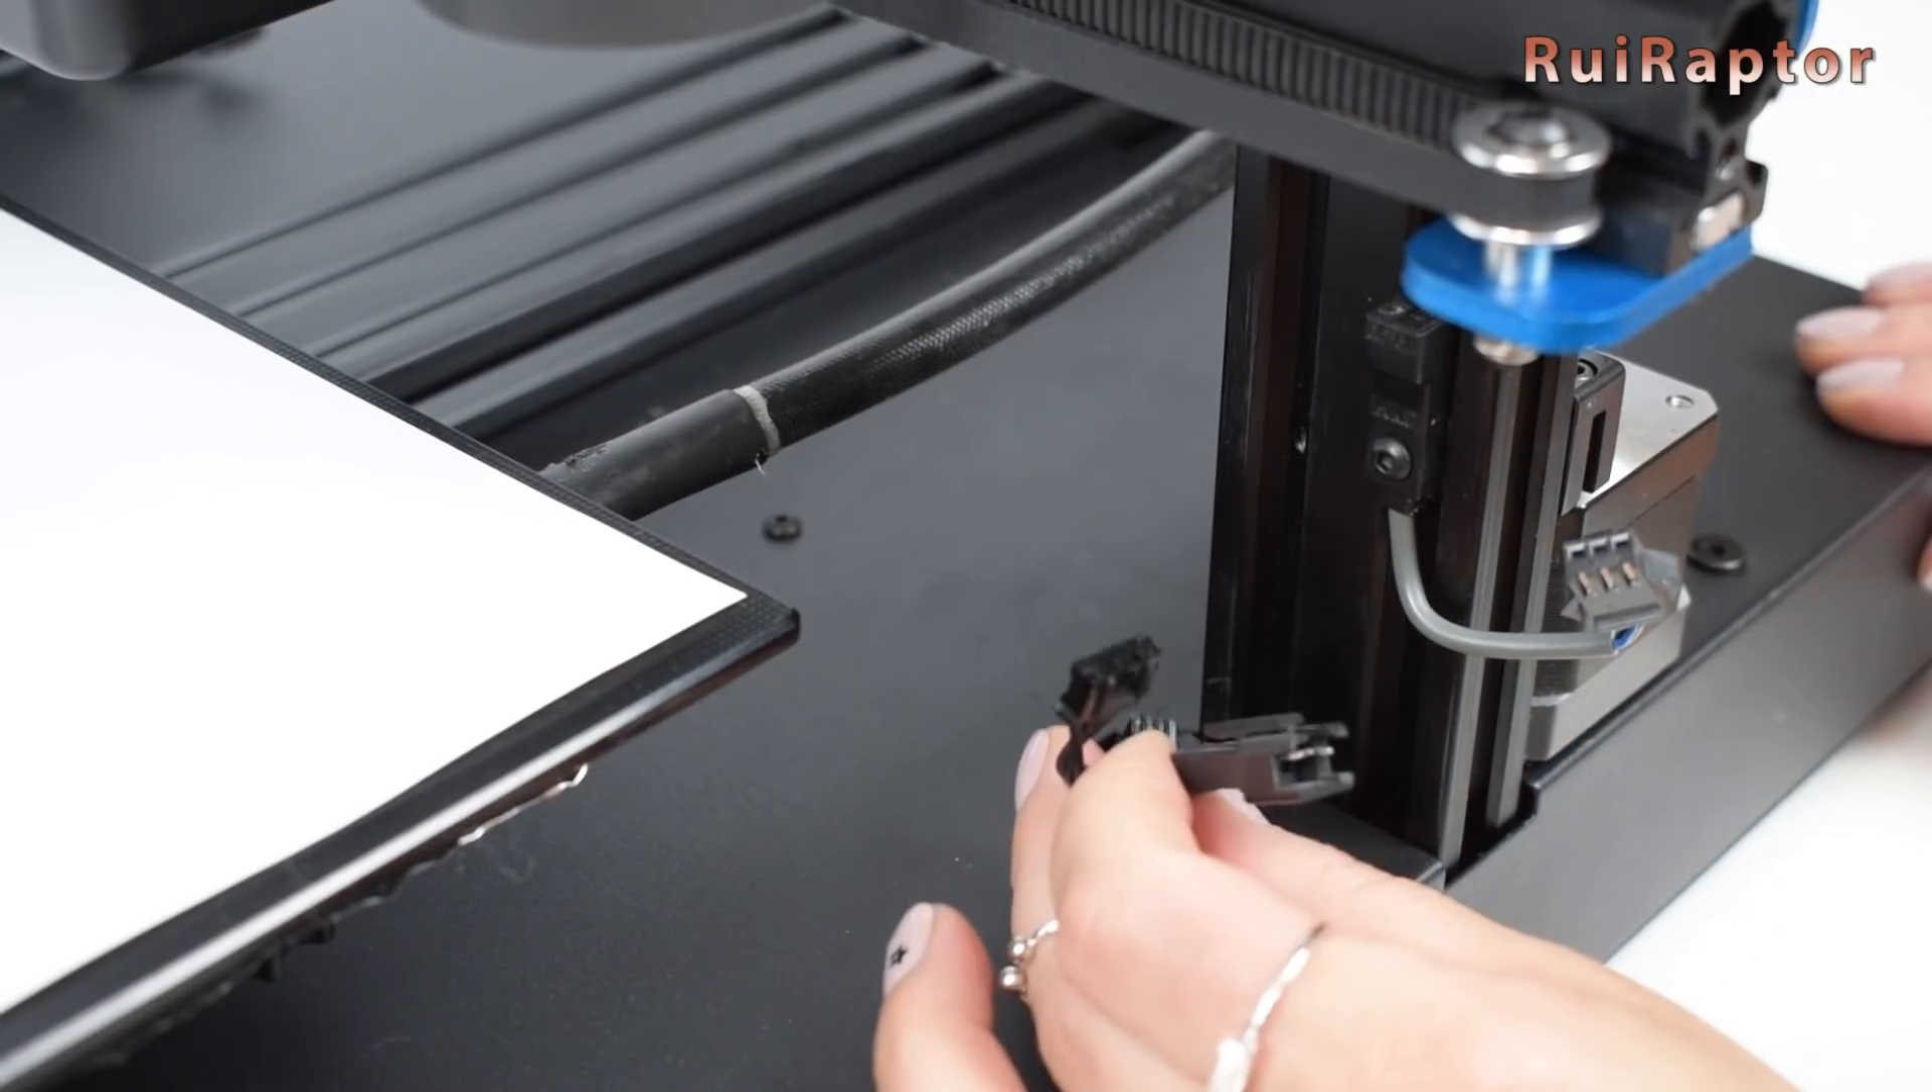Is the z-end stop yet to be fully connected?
Yes.